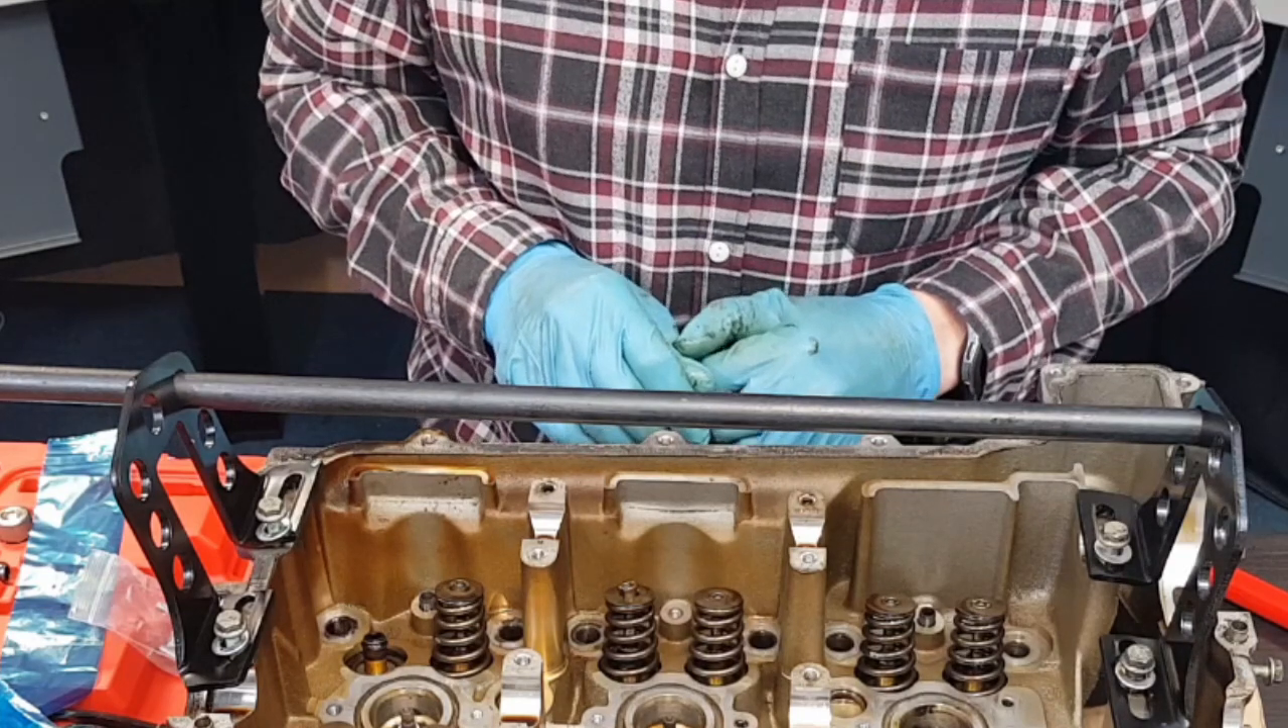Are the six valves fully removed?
No.